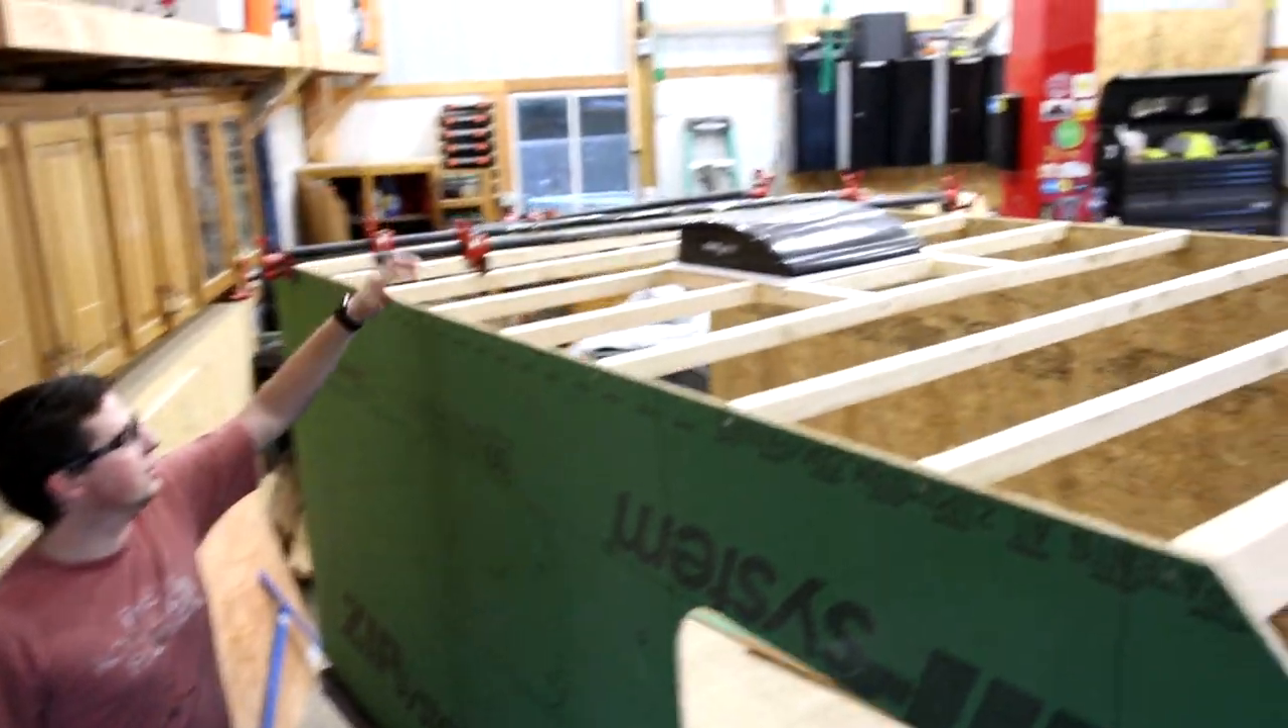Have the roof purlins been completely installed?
Yes.